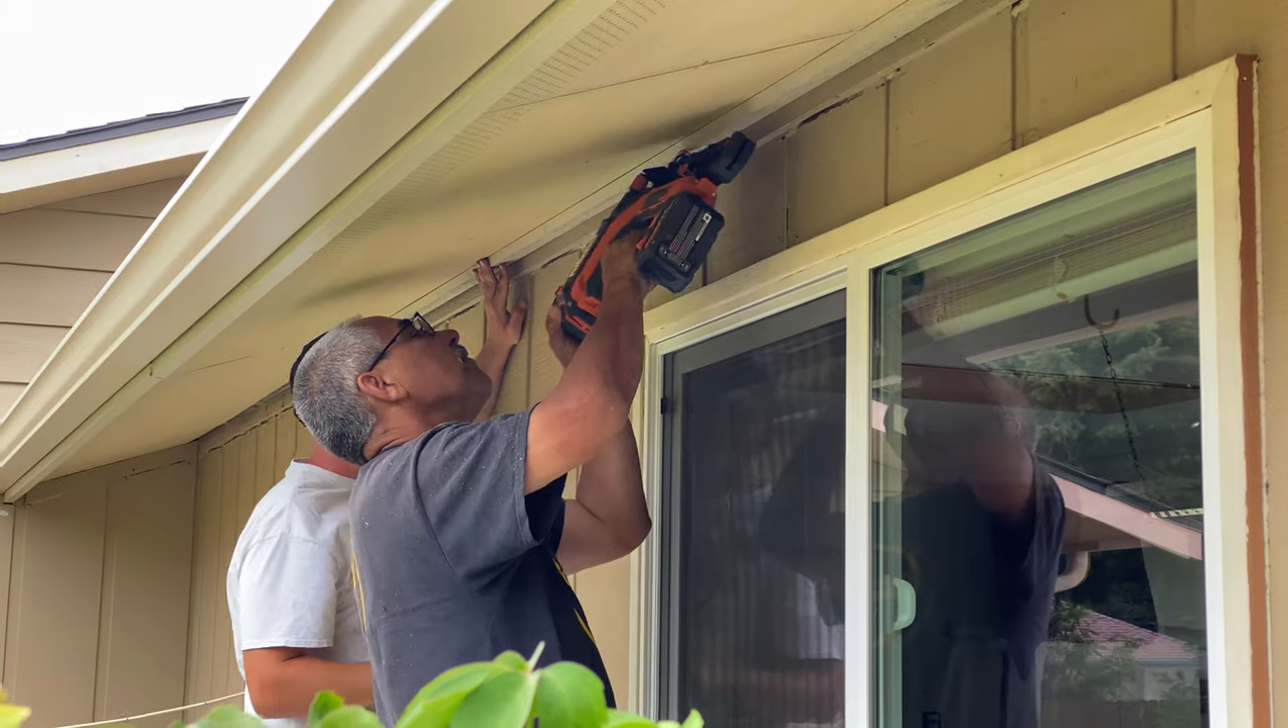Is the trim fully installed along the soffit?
No.